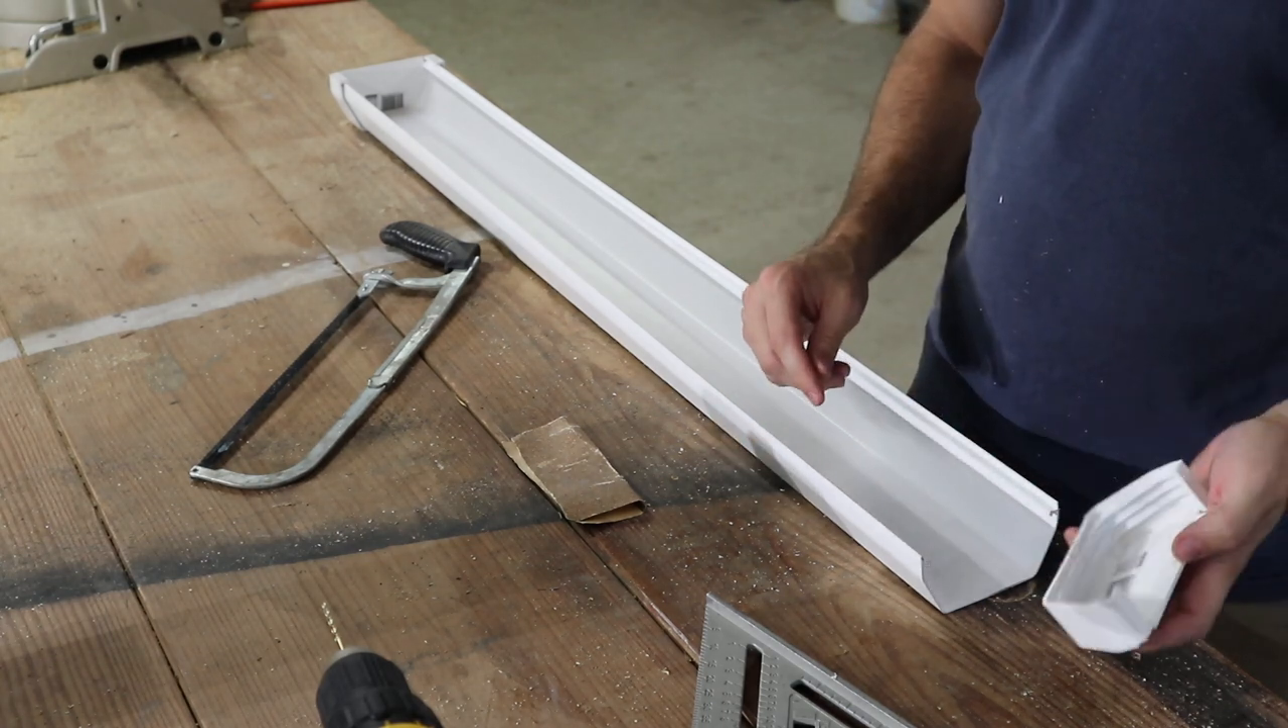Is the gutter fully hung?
No.